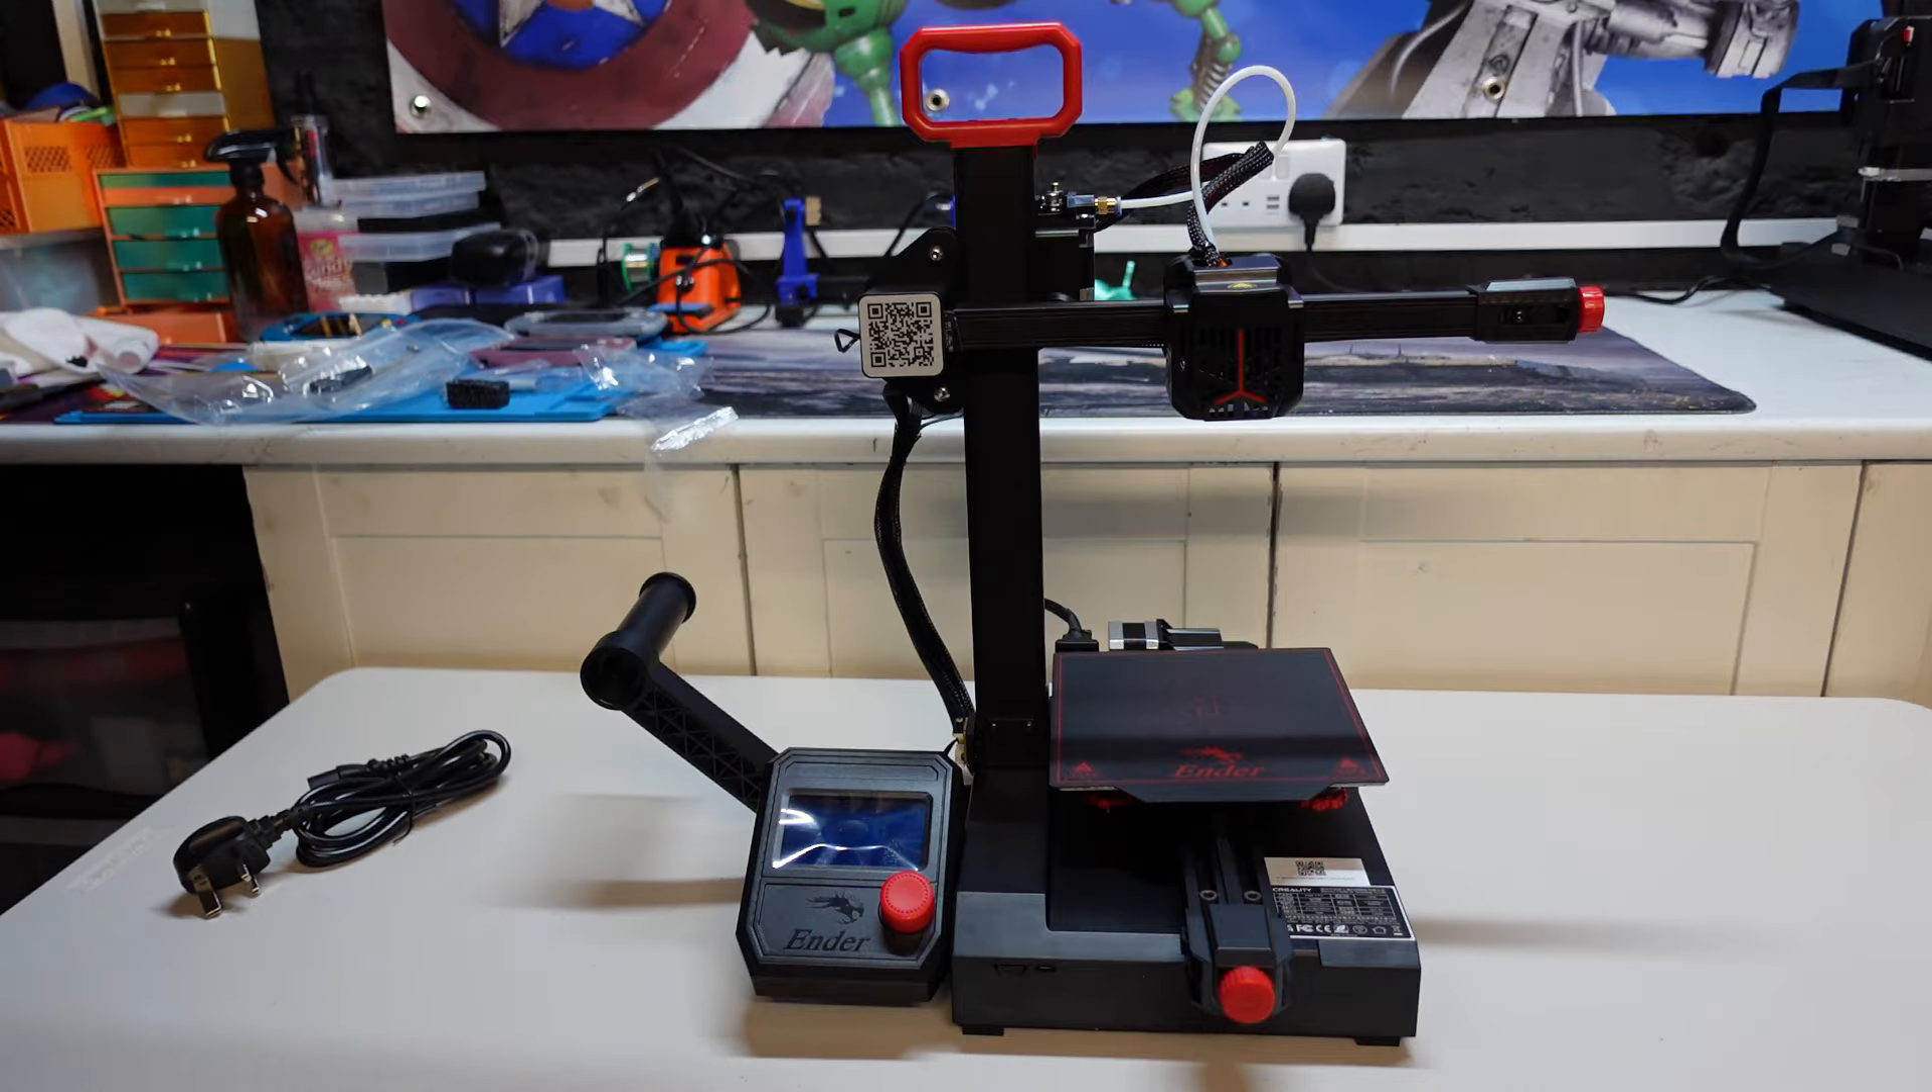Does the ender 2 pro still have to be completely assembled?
No.